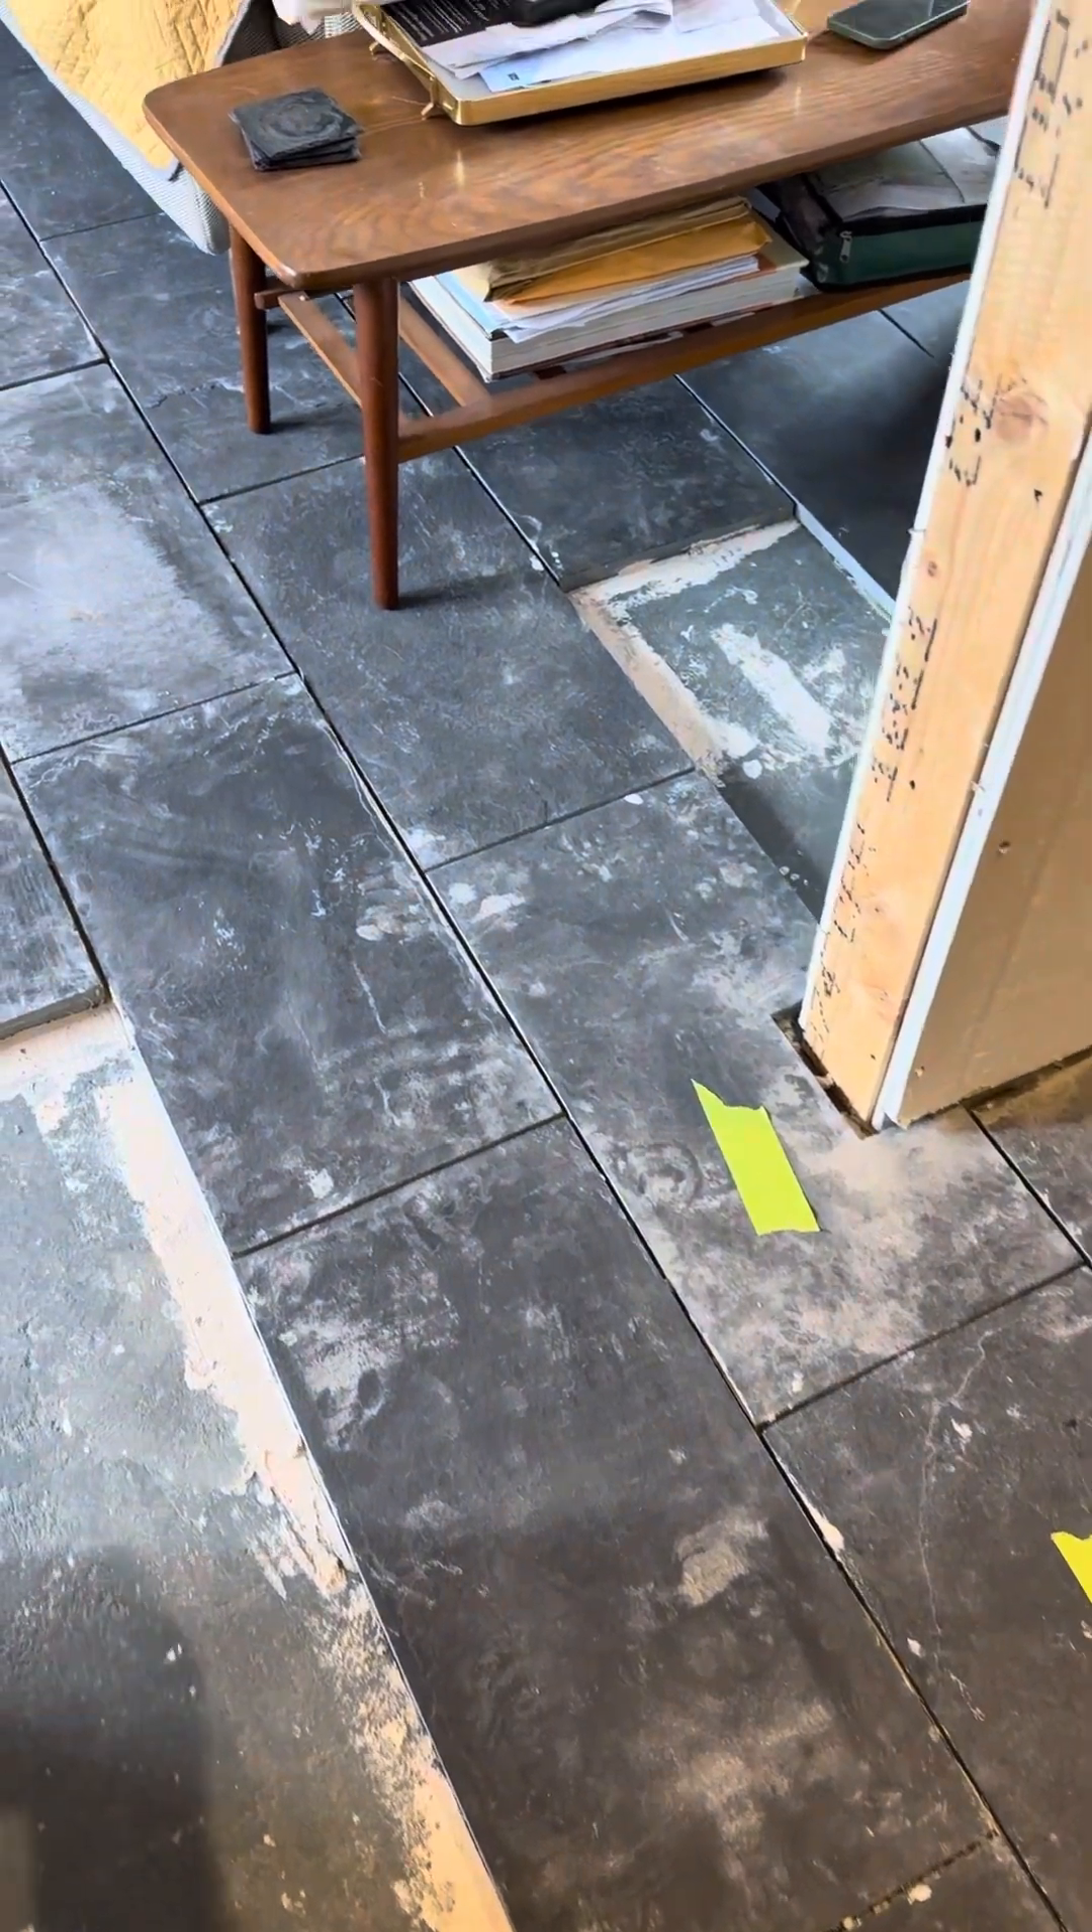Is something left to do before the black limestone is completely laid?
Yes.